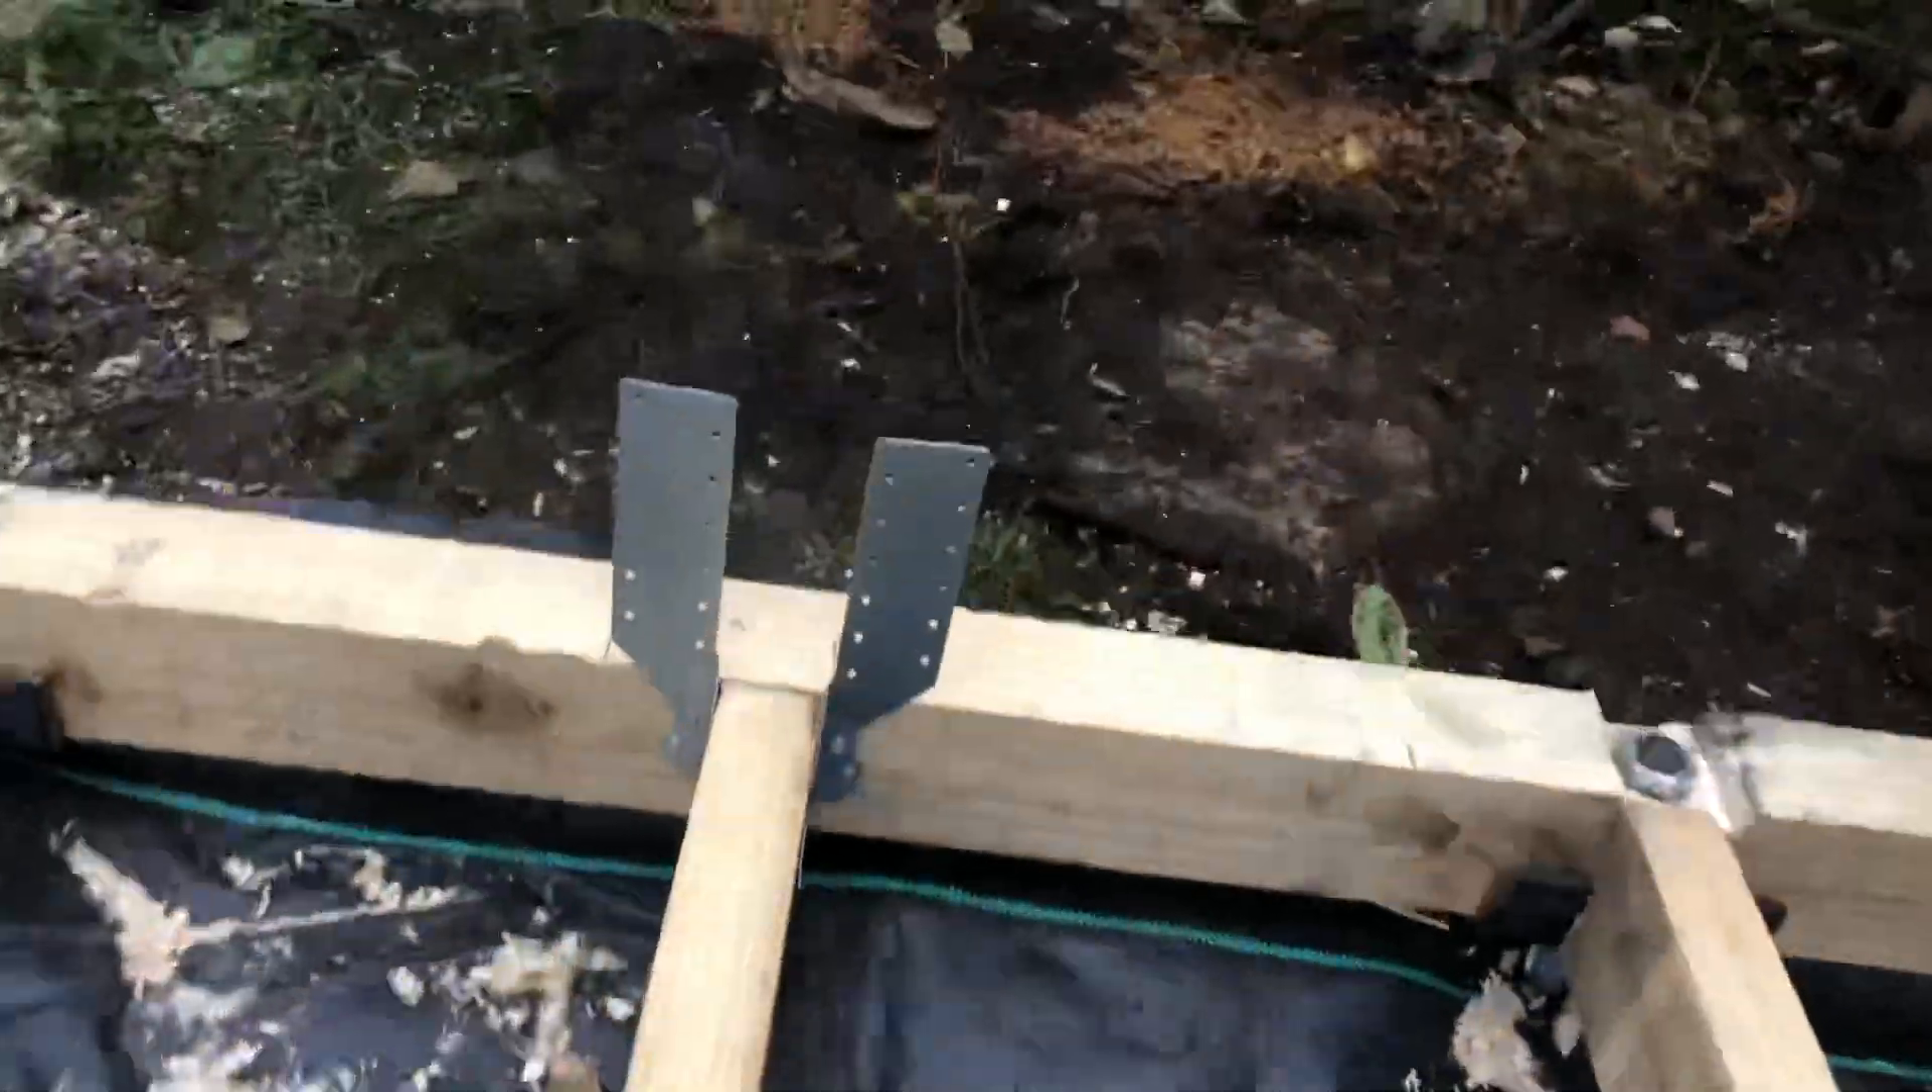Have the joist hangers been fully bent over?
No.